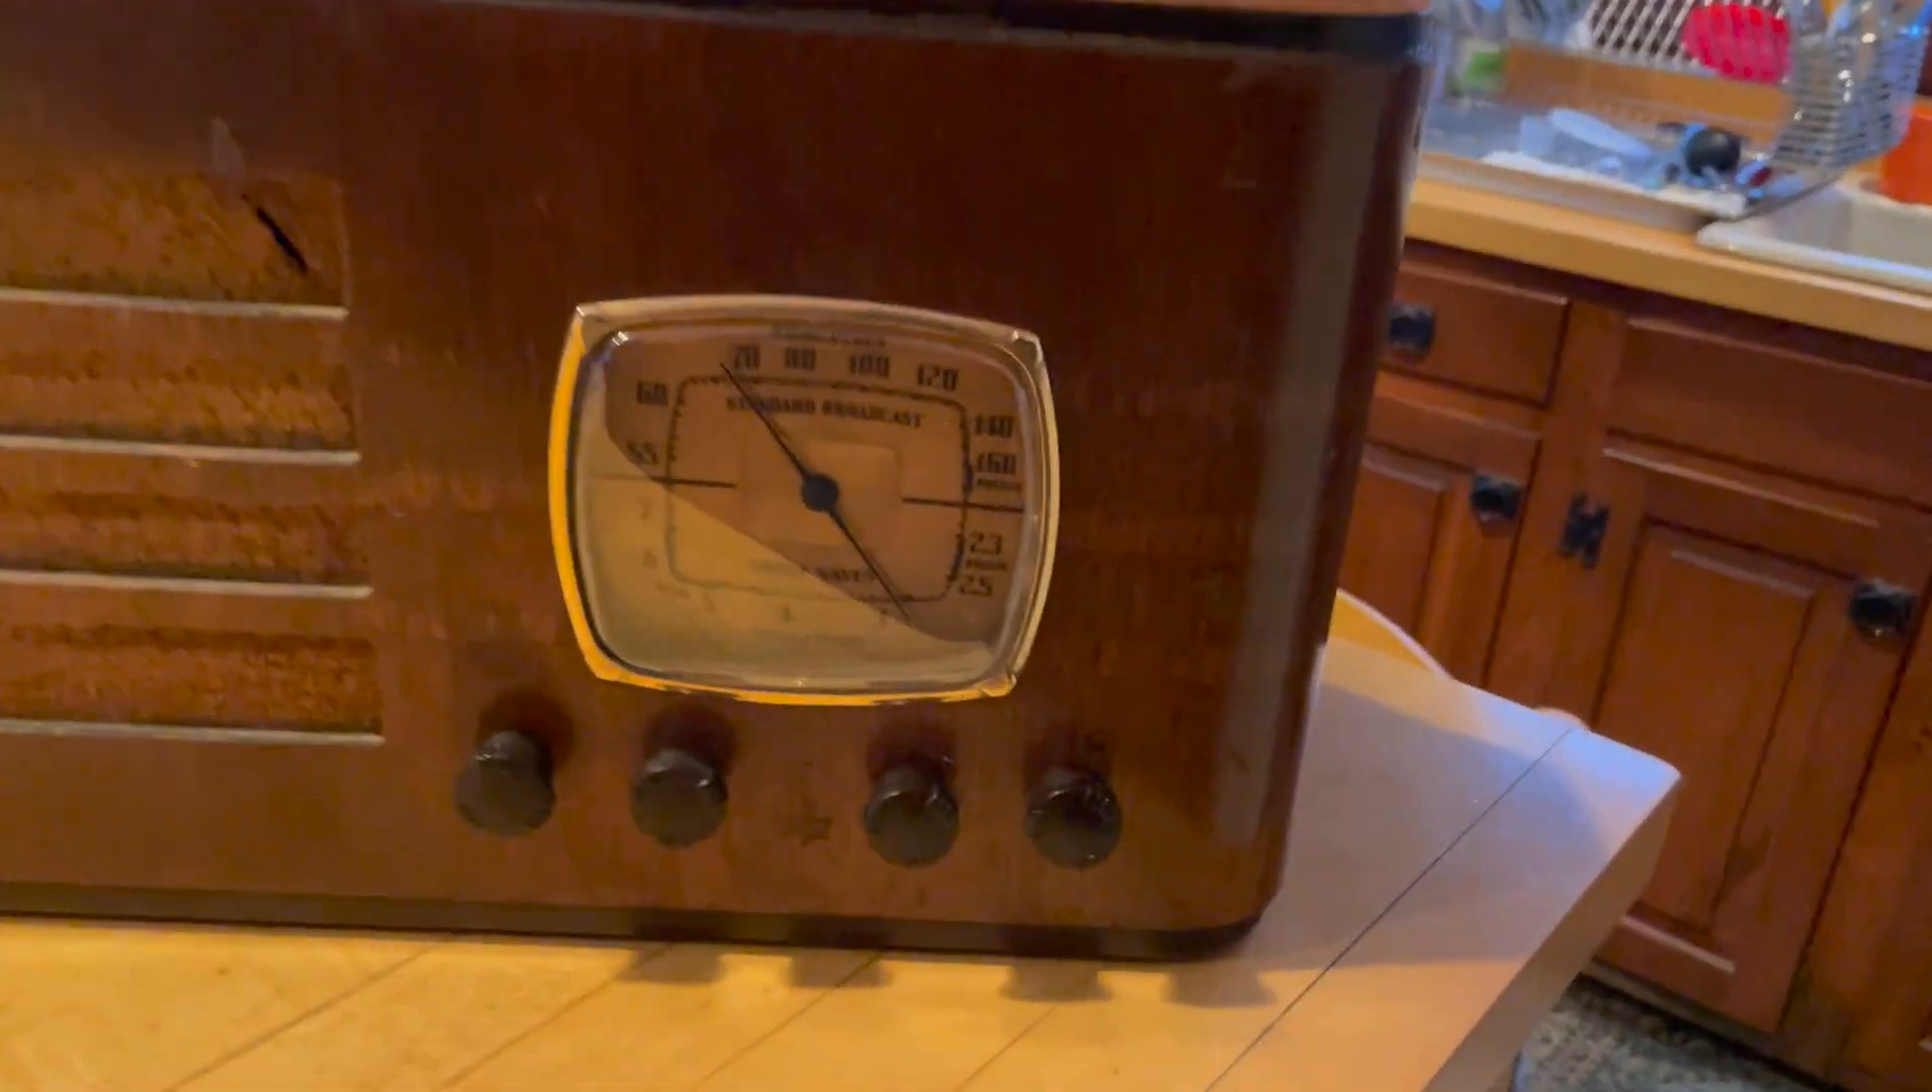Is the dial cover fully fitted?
Yes.